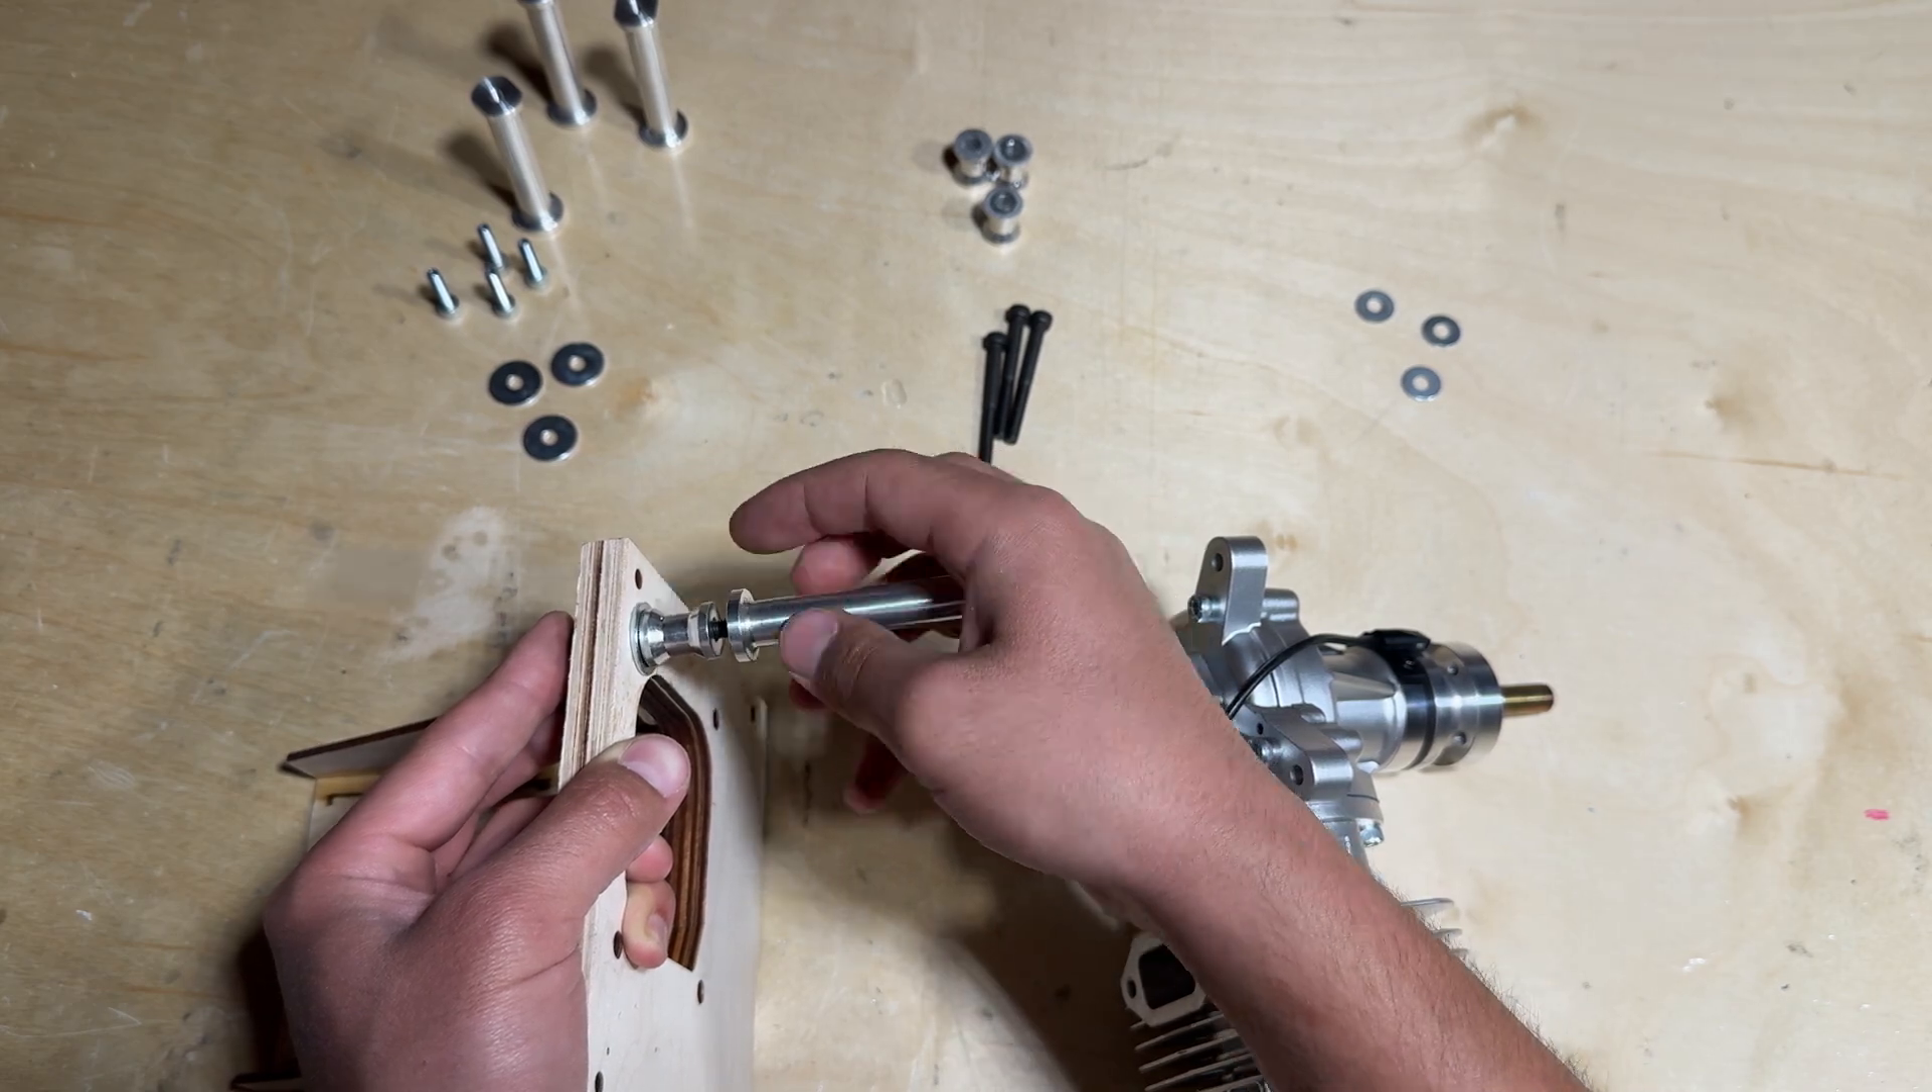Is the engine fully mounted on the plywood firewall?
No.